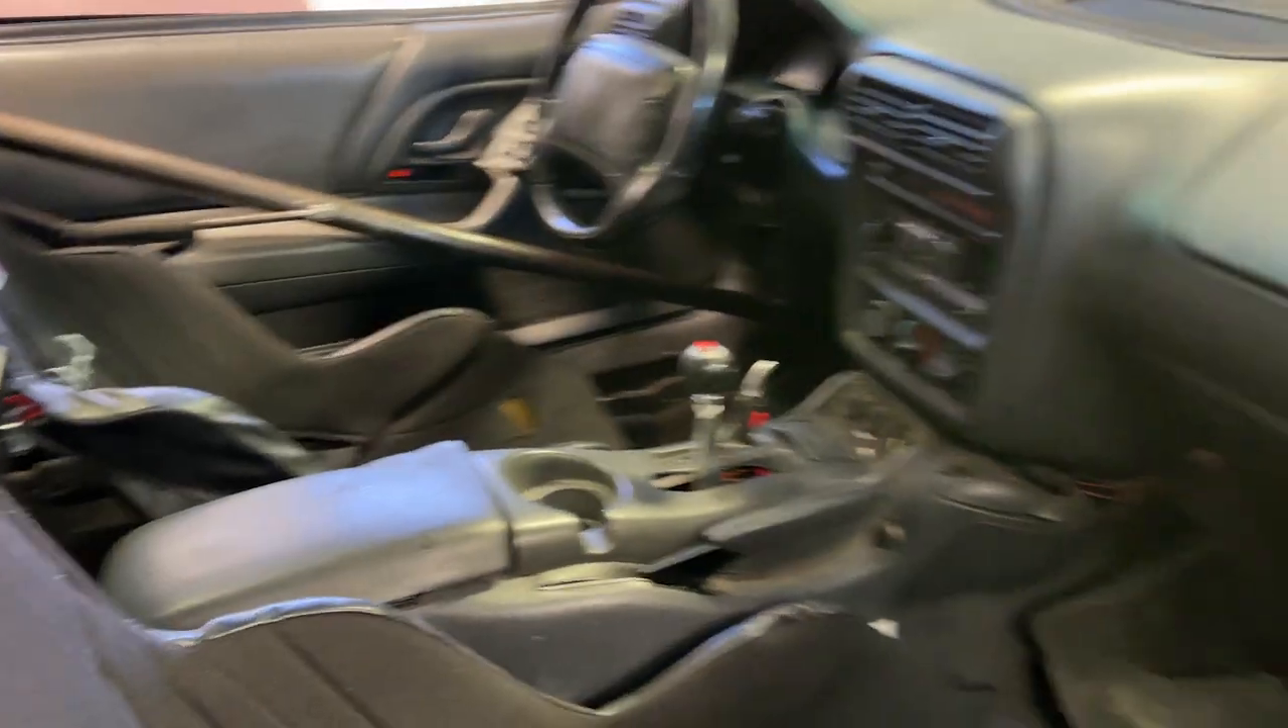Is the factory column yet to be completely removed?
Yes.